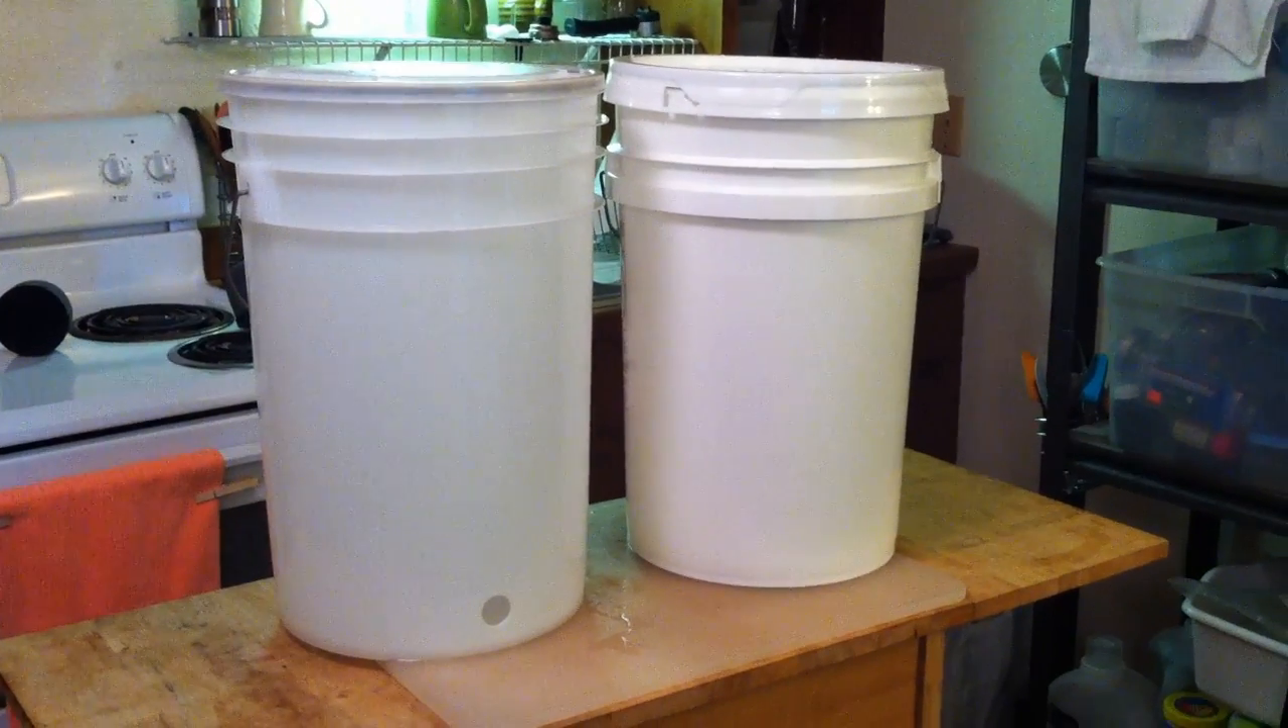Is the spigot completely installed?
No.